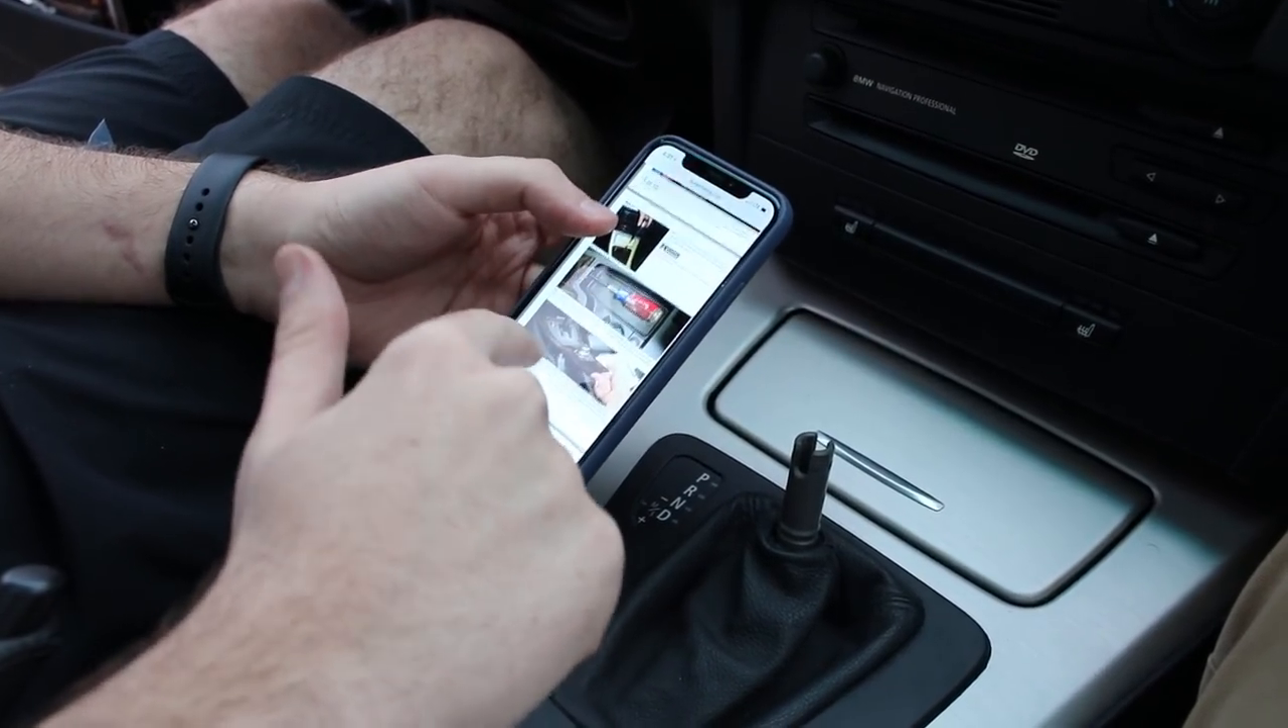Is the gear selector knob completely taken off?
Yes.